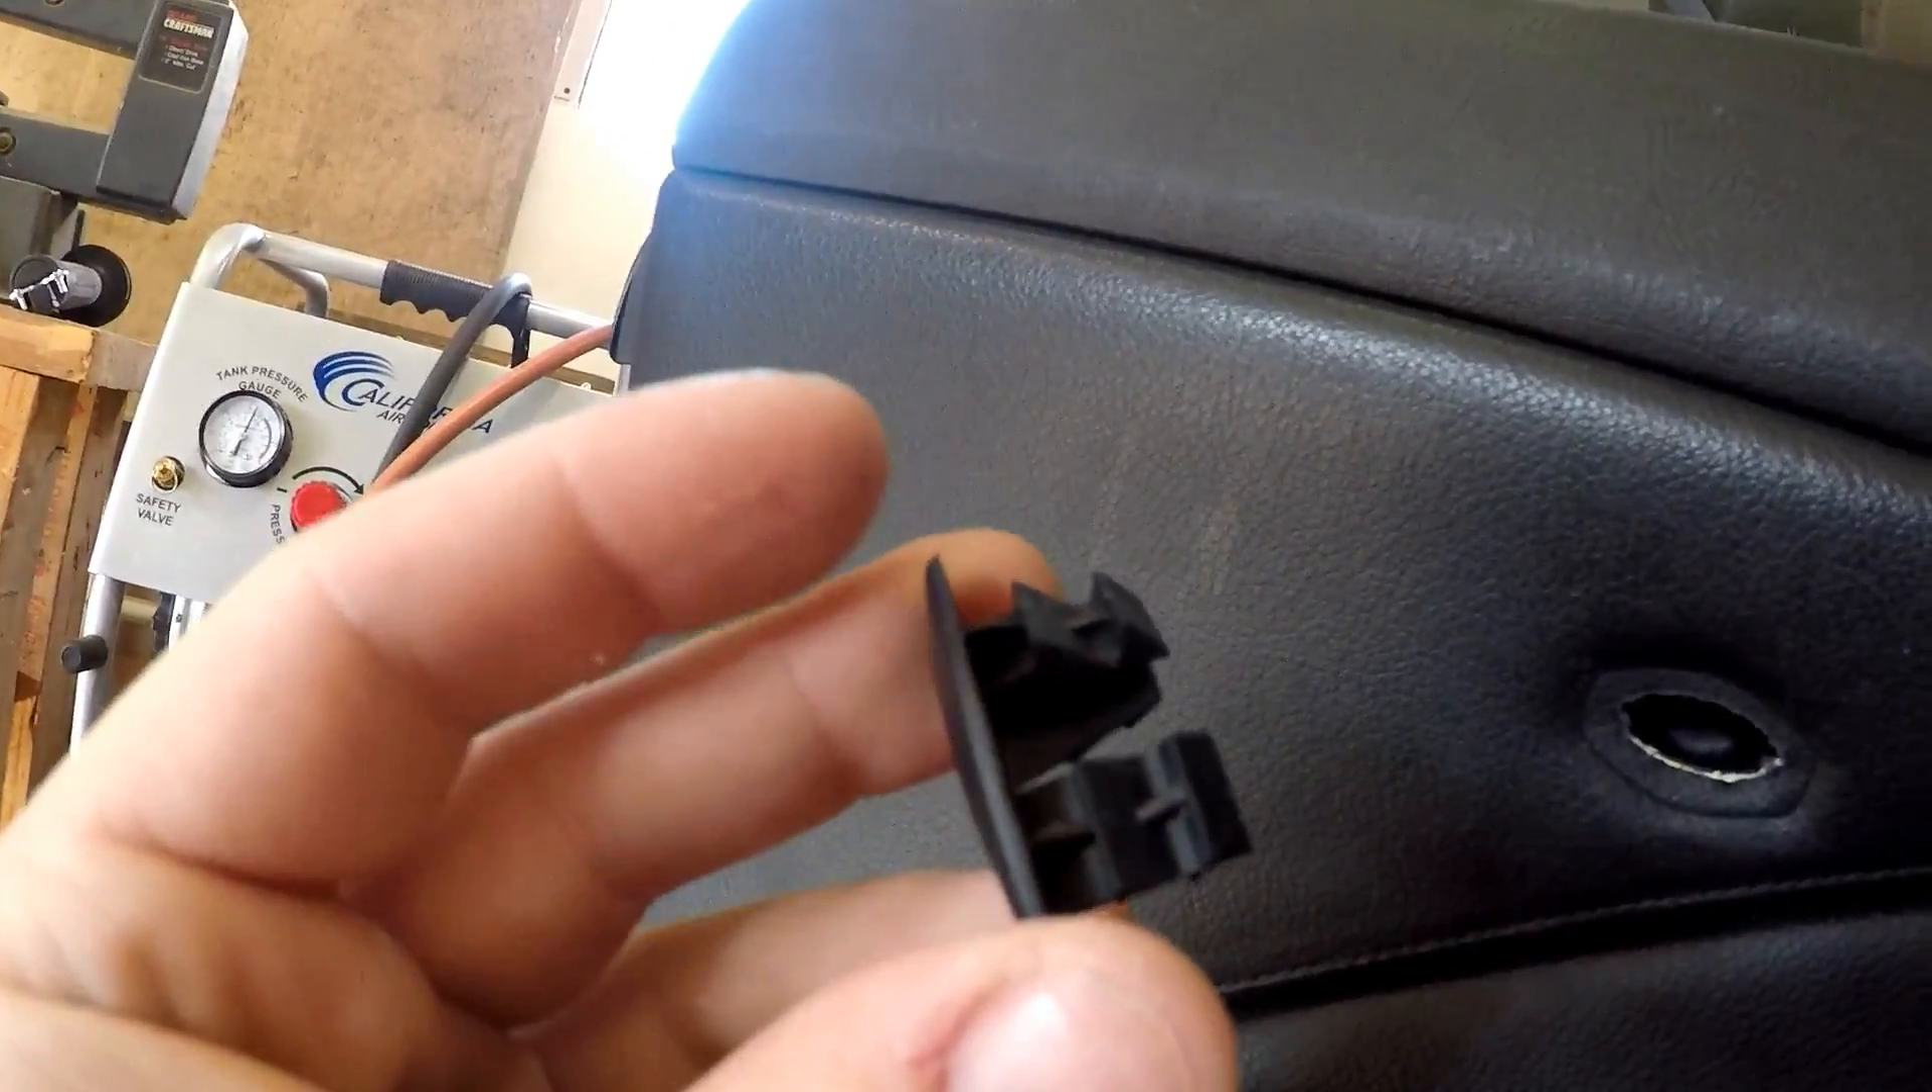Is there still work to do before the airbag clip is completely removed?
No.